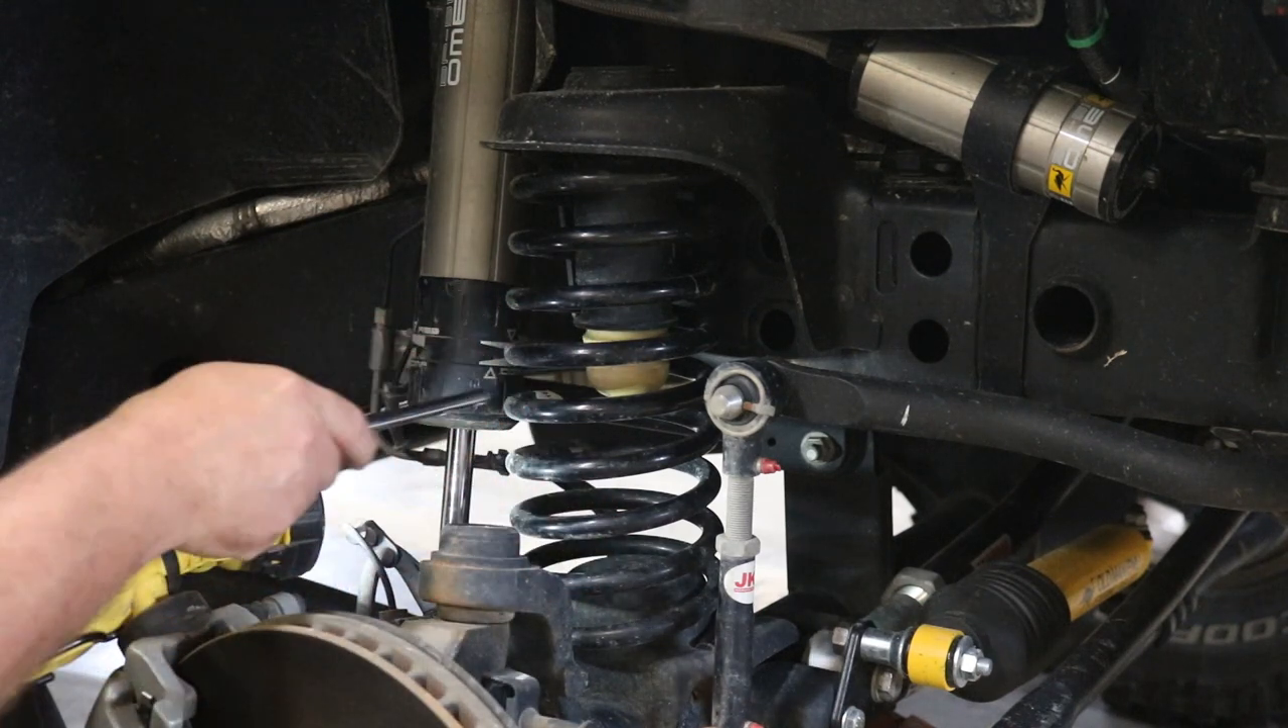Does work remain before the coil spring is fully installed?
No.